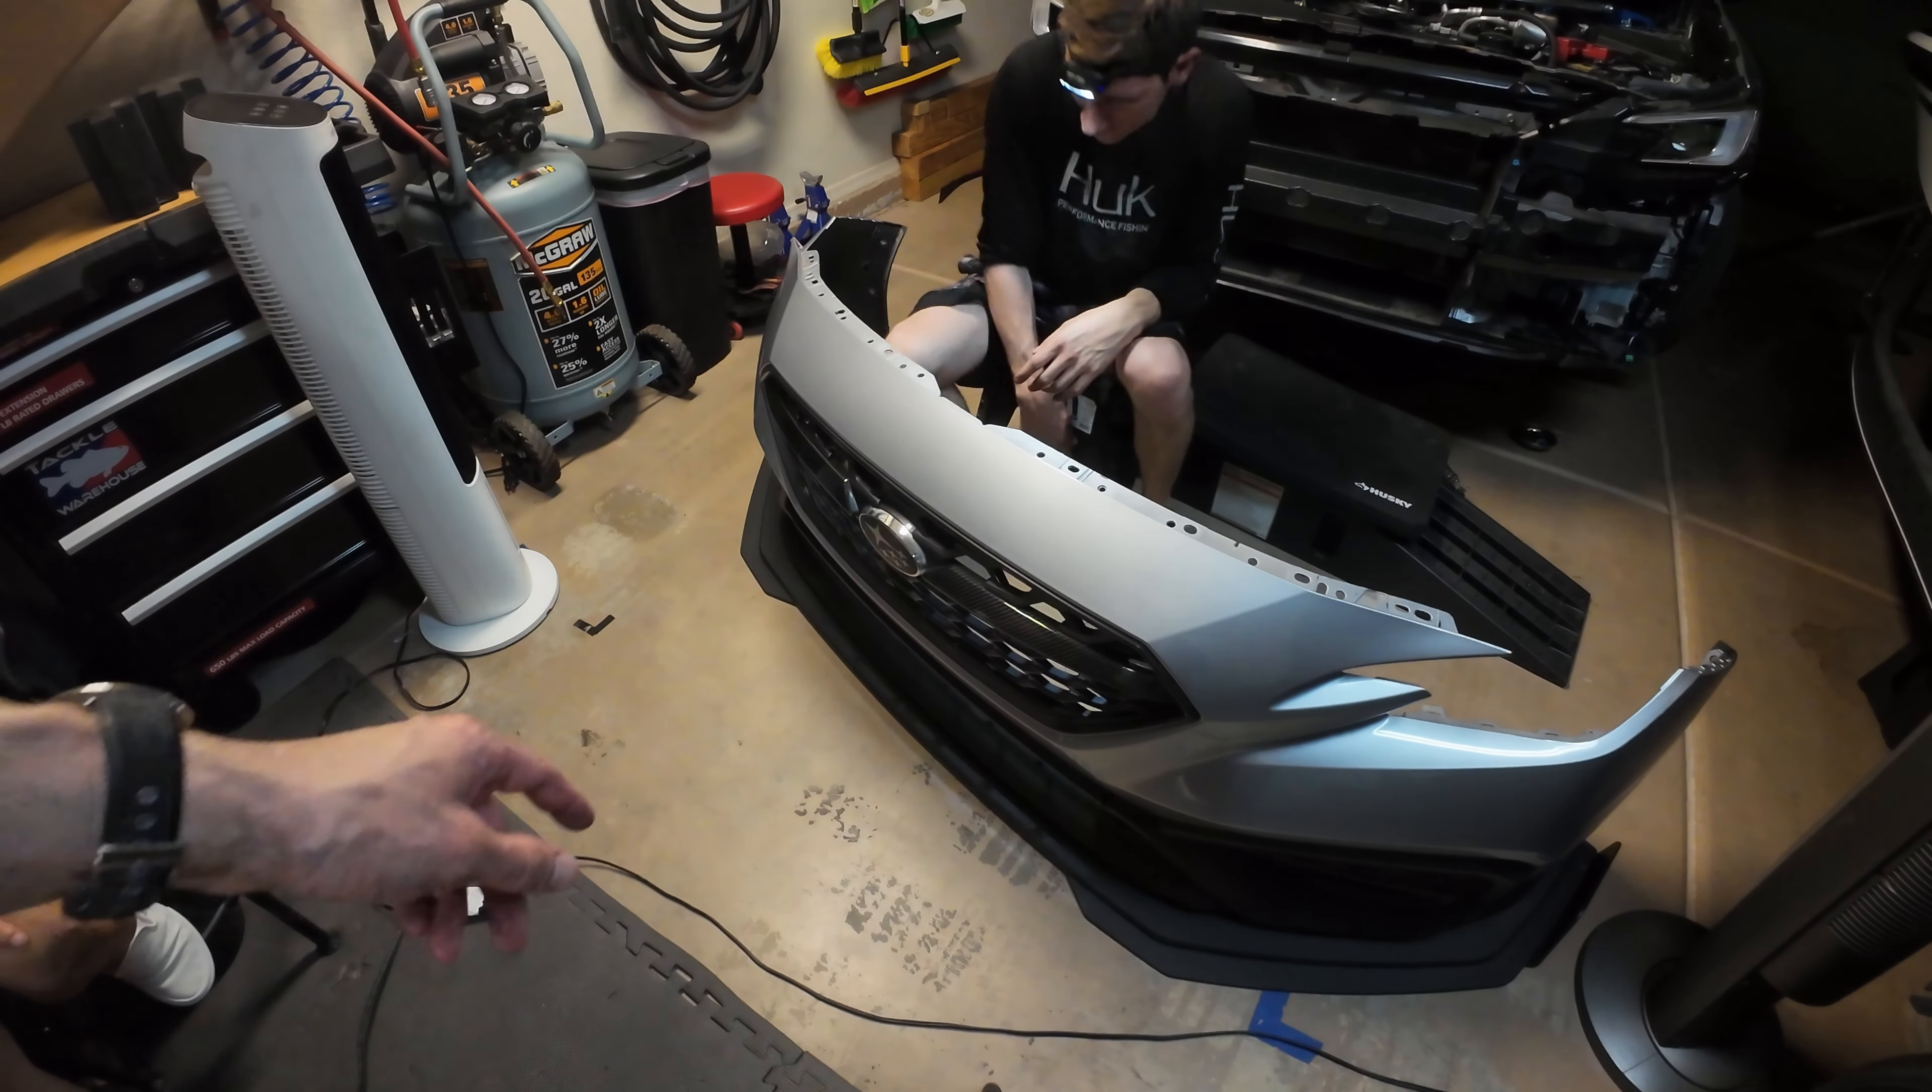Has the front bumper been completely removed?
Yes.